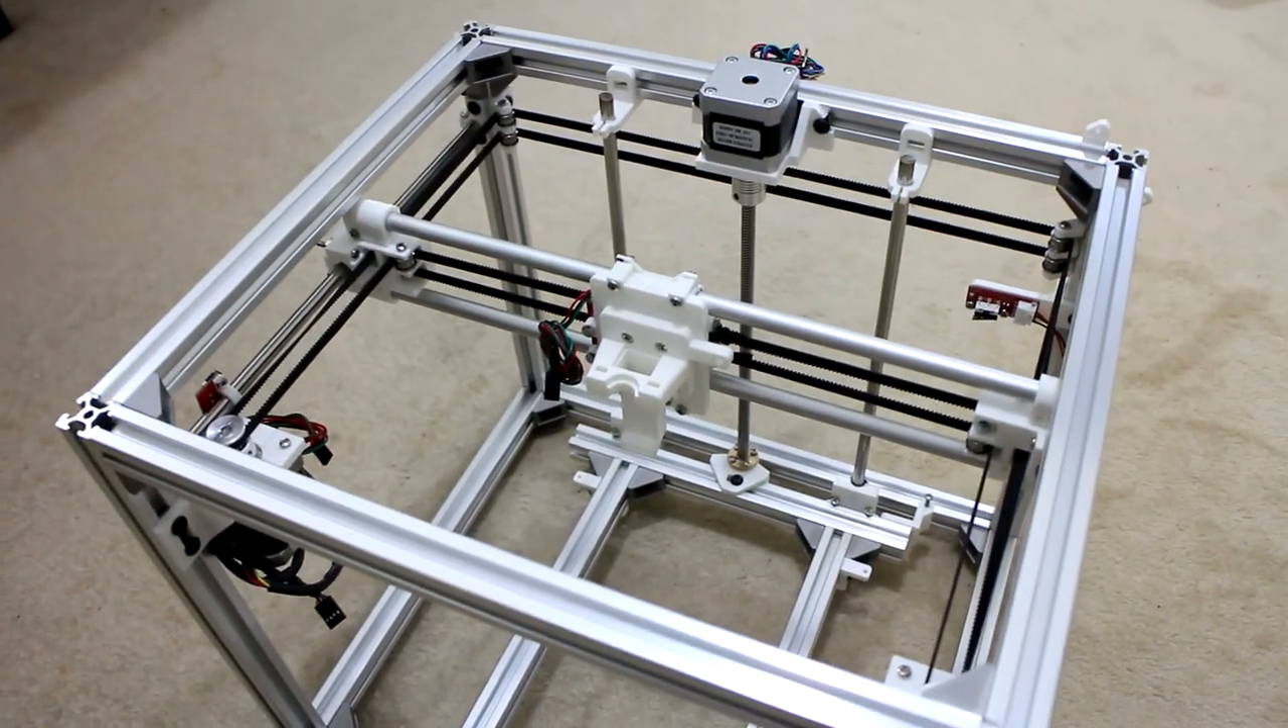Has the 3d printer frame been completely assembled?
Yes.